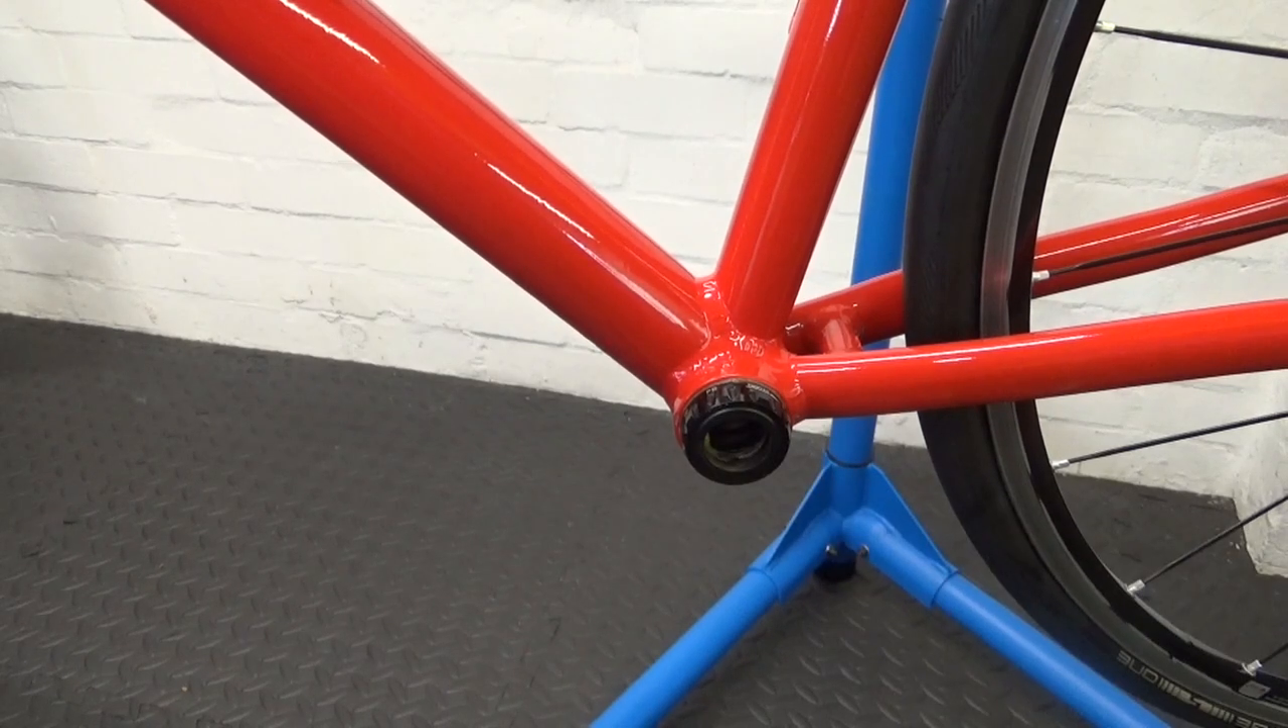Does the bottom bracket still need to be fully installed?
No.